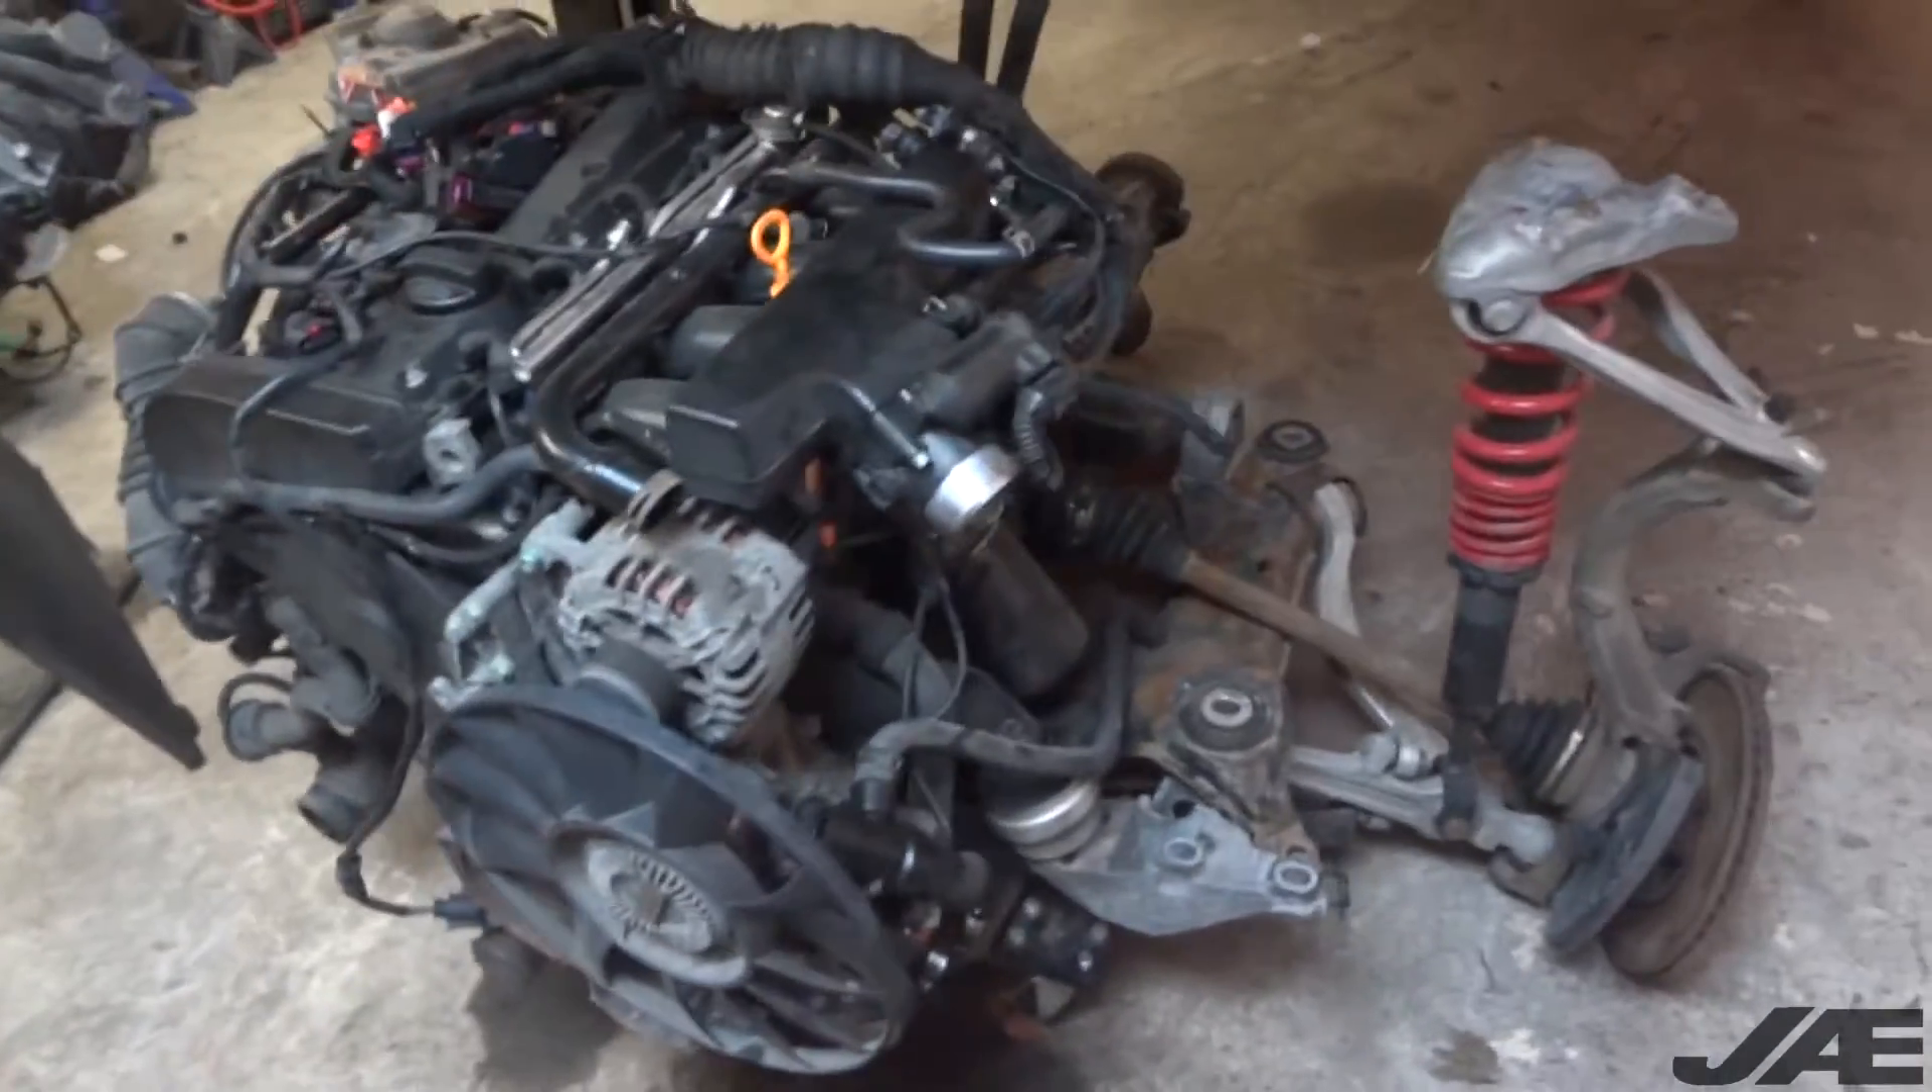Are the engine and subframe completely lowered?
Yes.